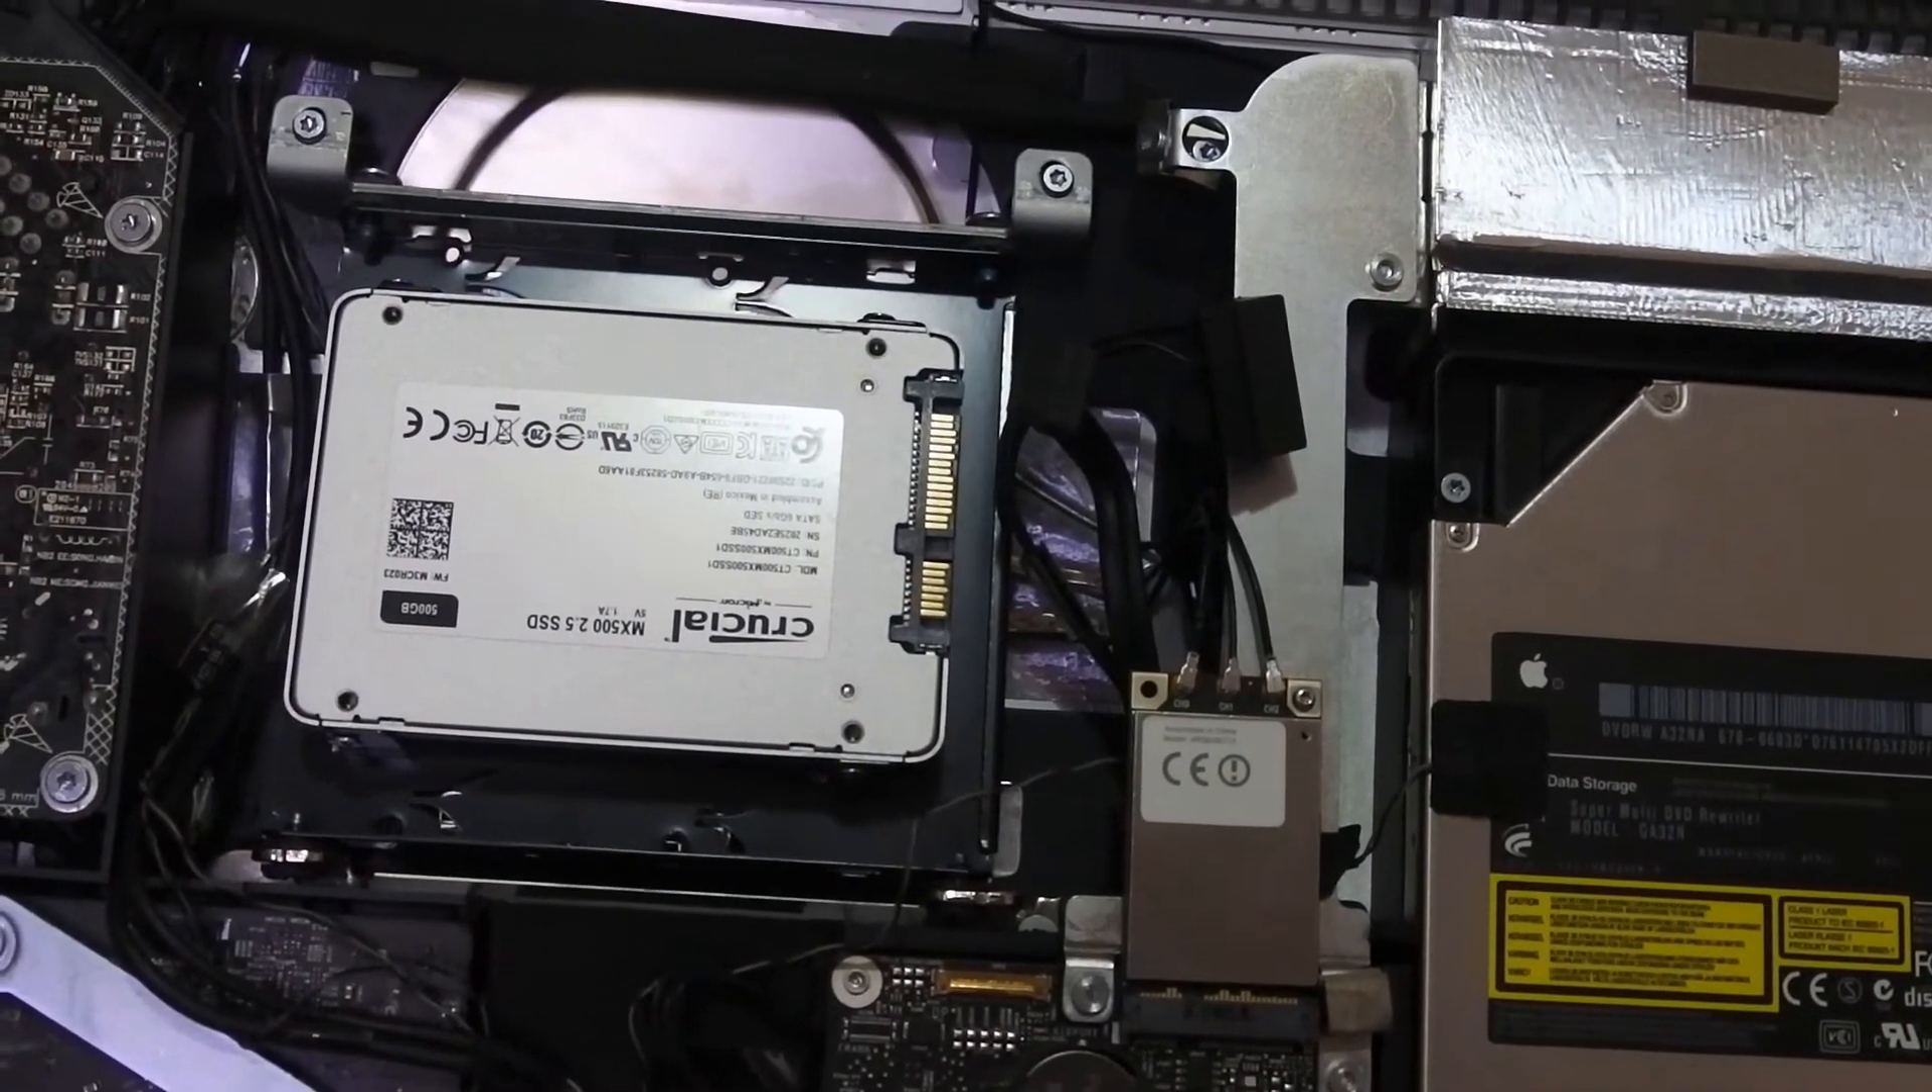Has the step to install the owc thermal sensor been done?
No.